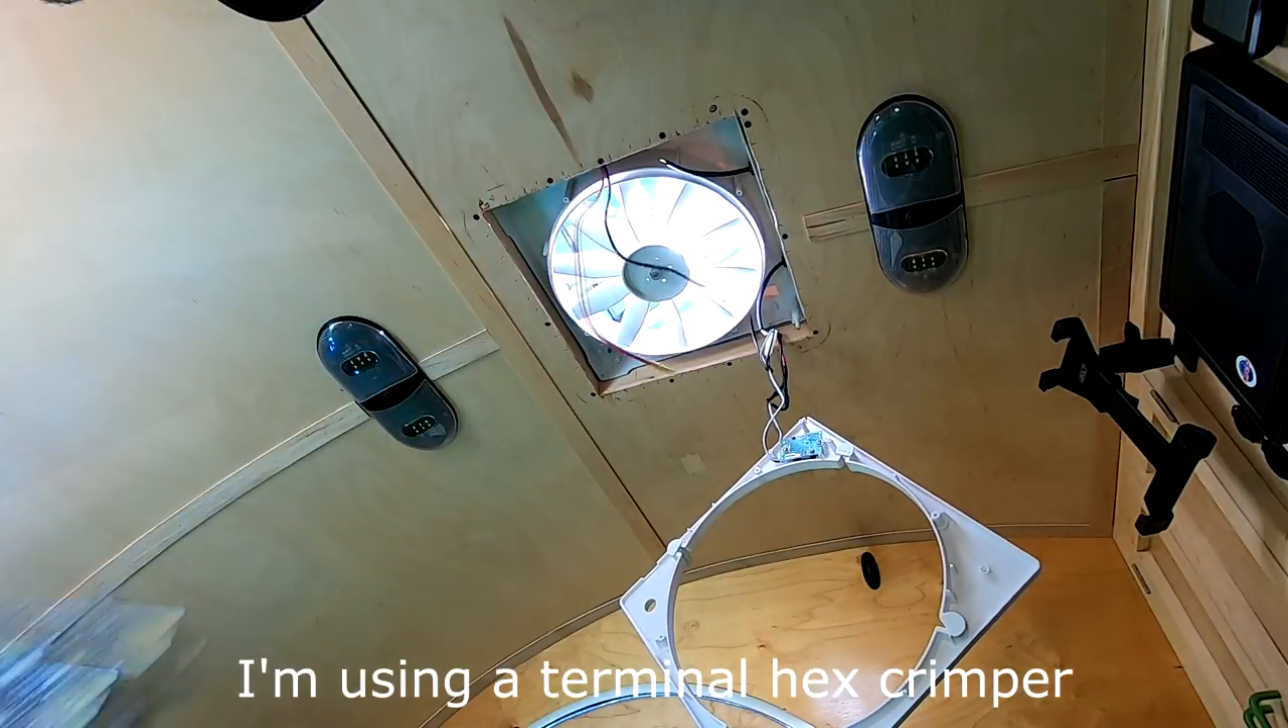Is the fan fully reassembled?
No.